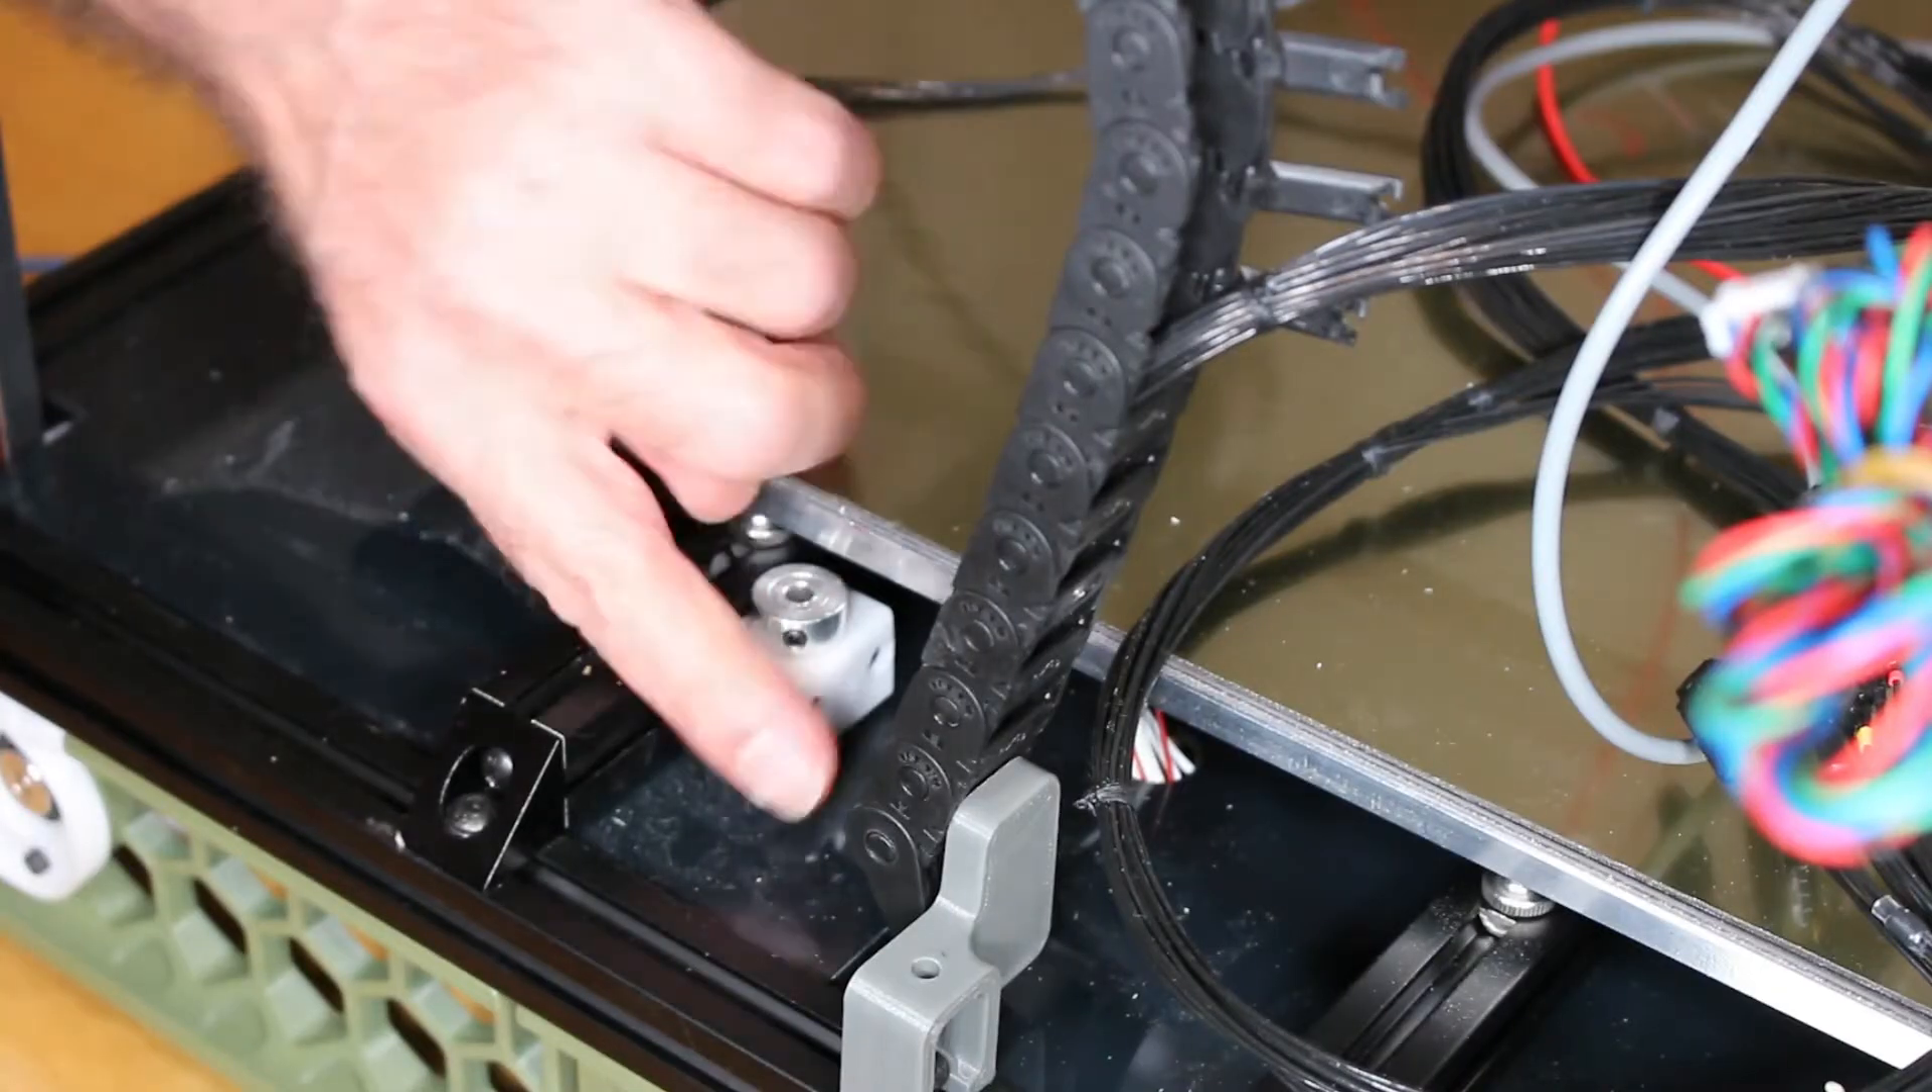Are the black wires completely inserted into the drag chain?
No.